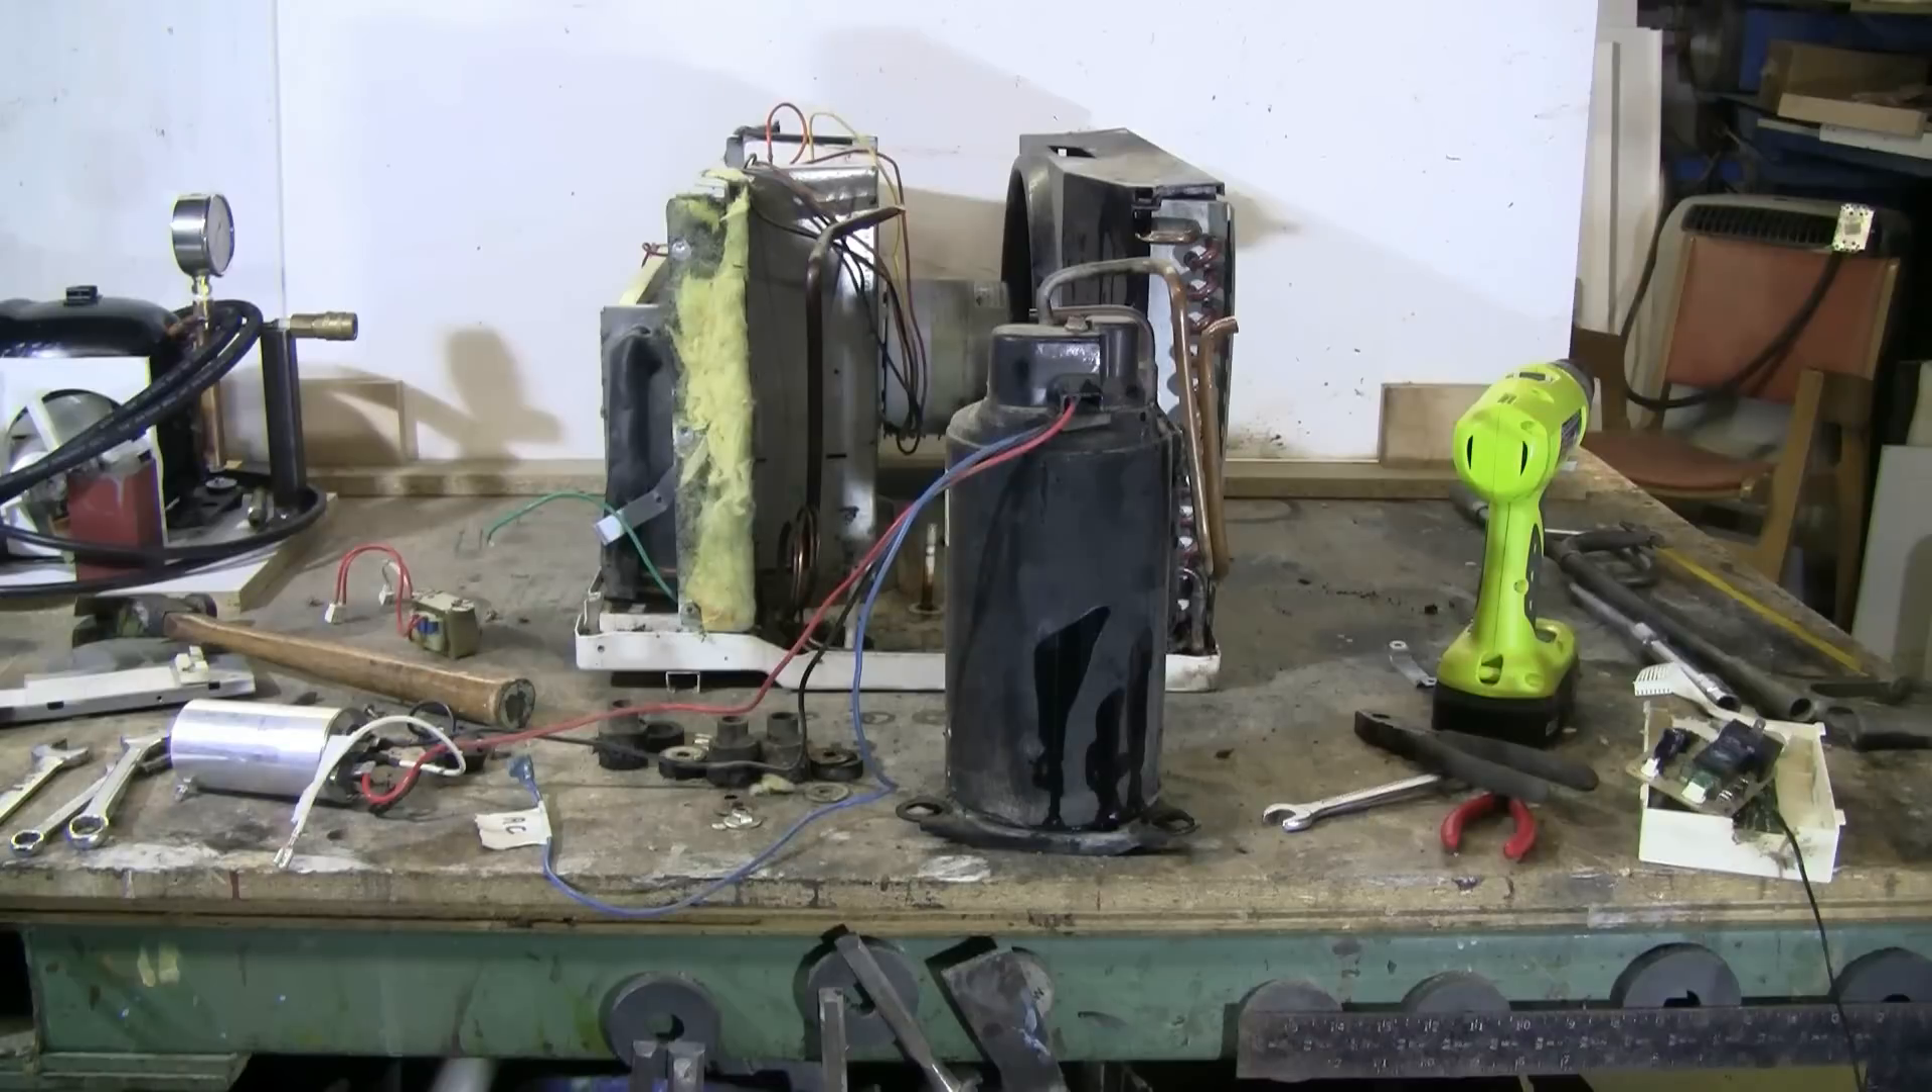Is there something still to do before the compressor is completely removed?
No.